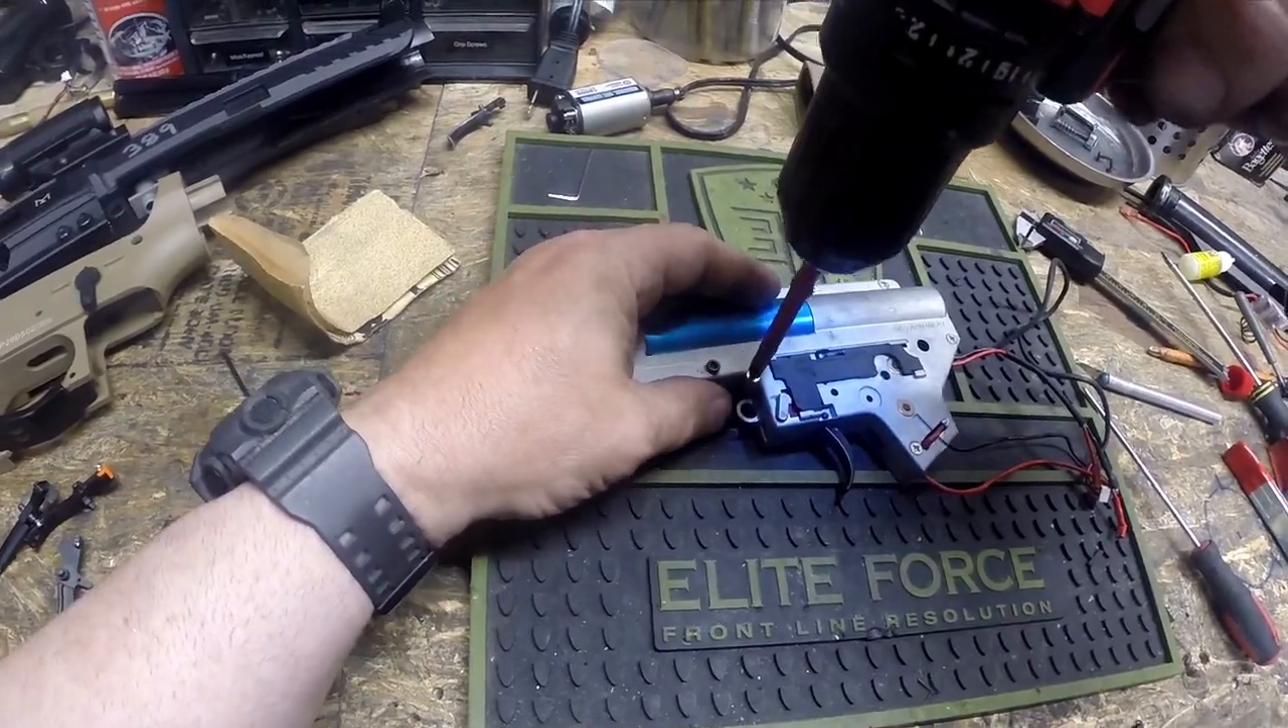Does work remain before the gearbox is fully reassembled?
Yes.